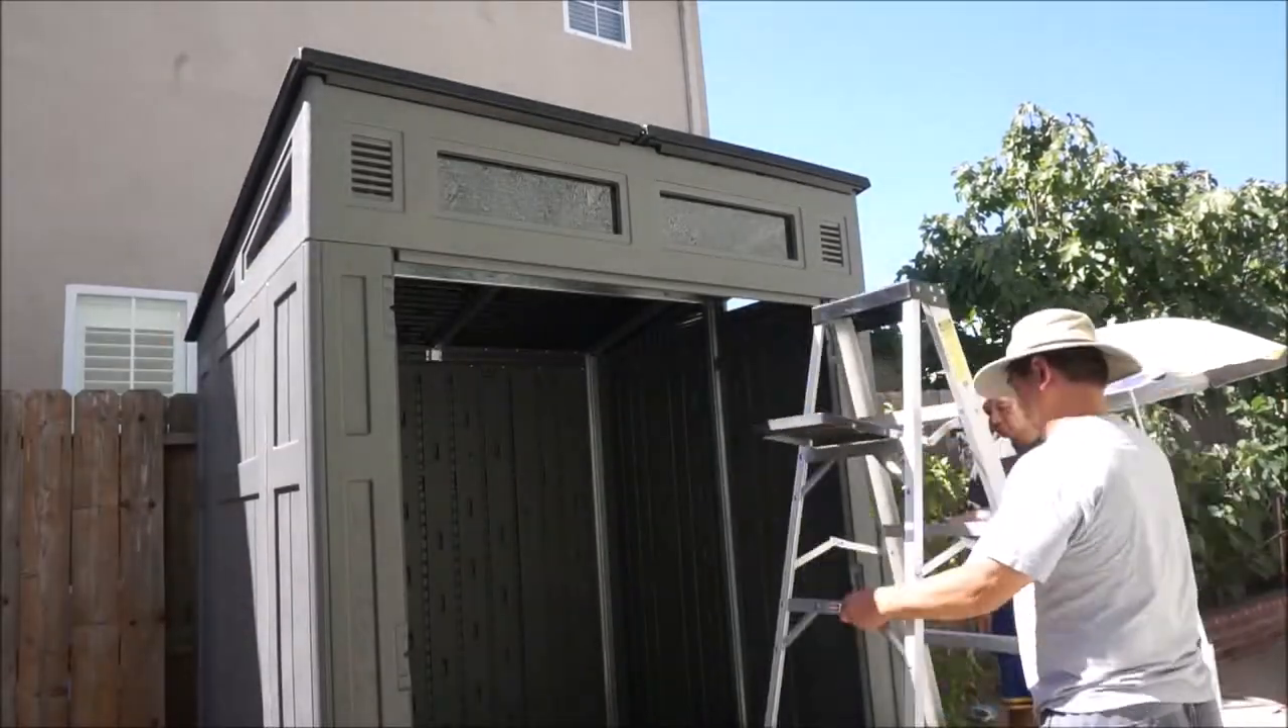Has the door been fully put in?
No.